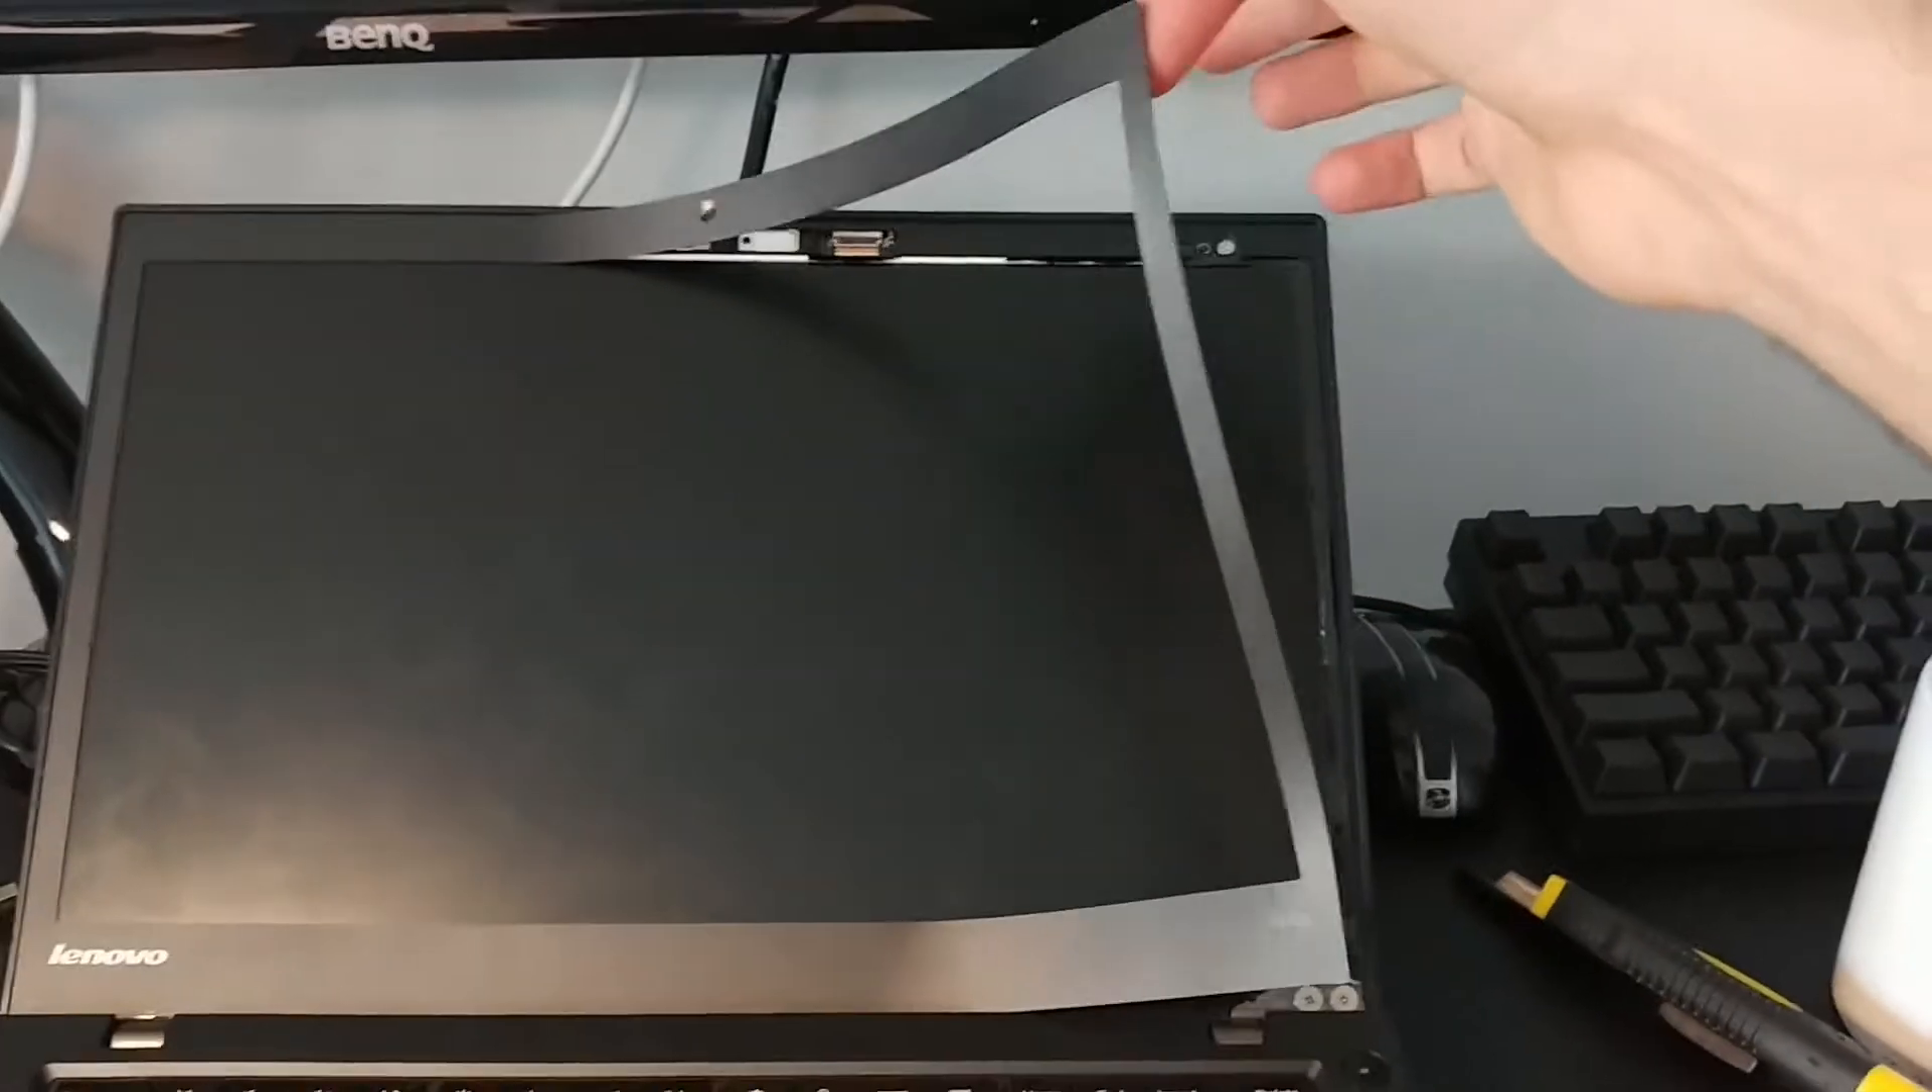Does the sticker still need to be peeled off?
Yes.